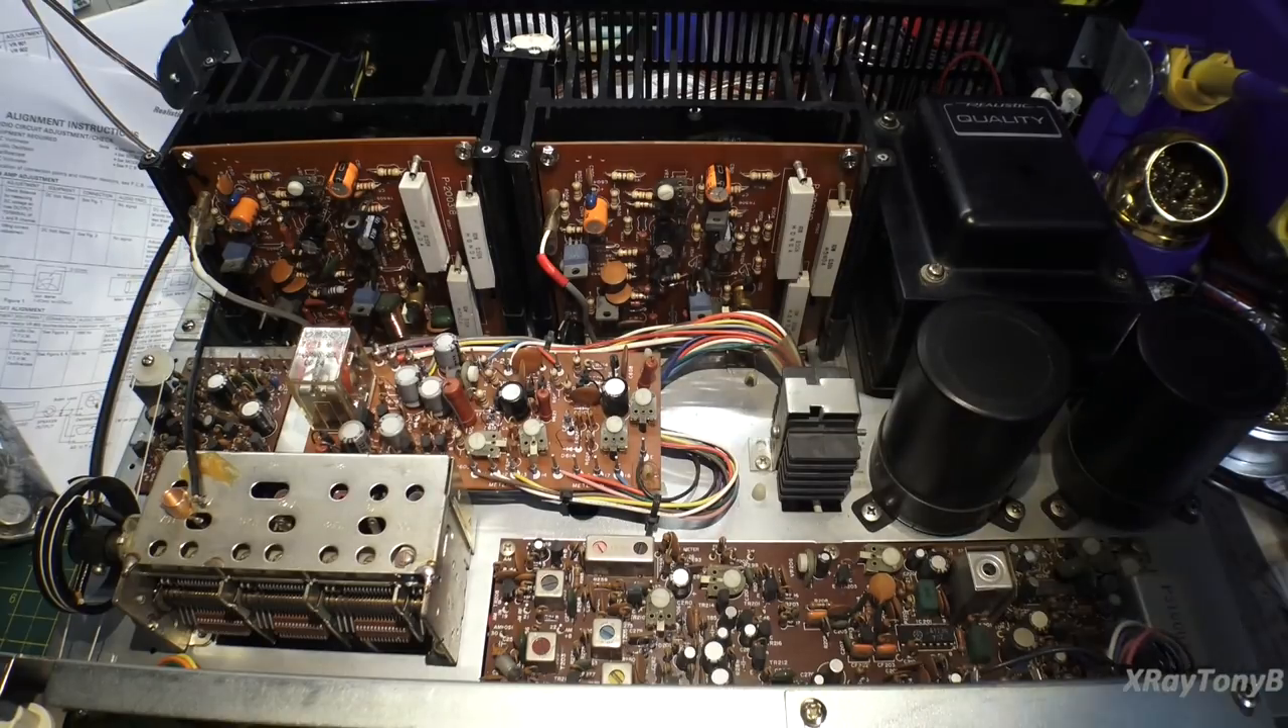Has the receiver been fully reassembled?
No.